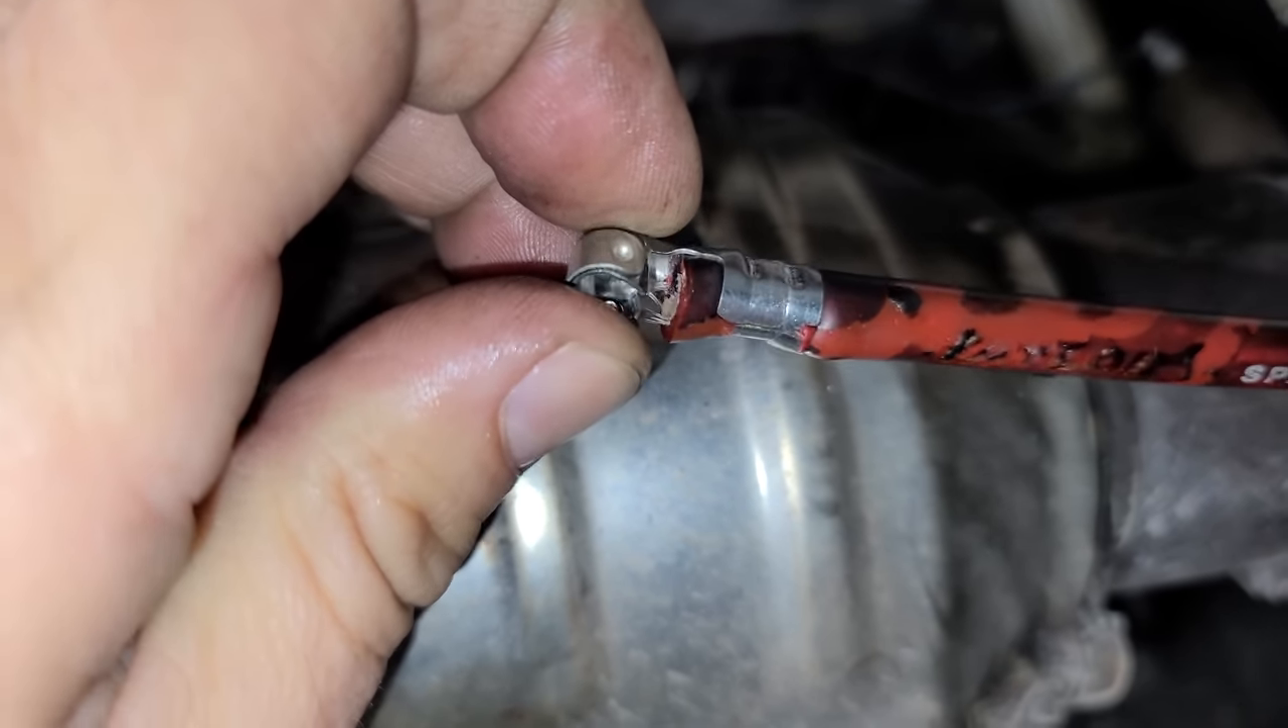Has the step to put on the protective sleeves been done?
No.